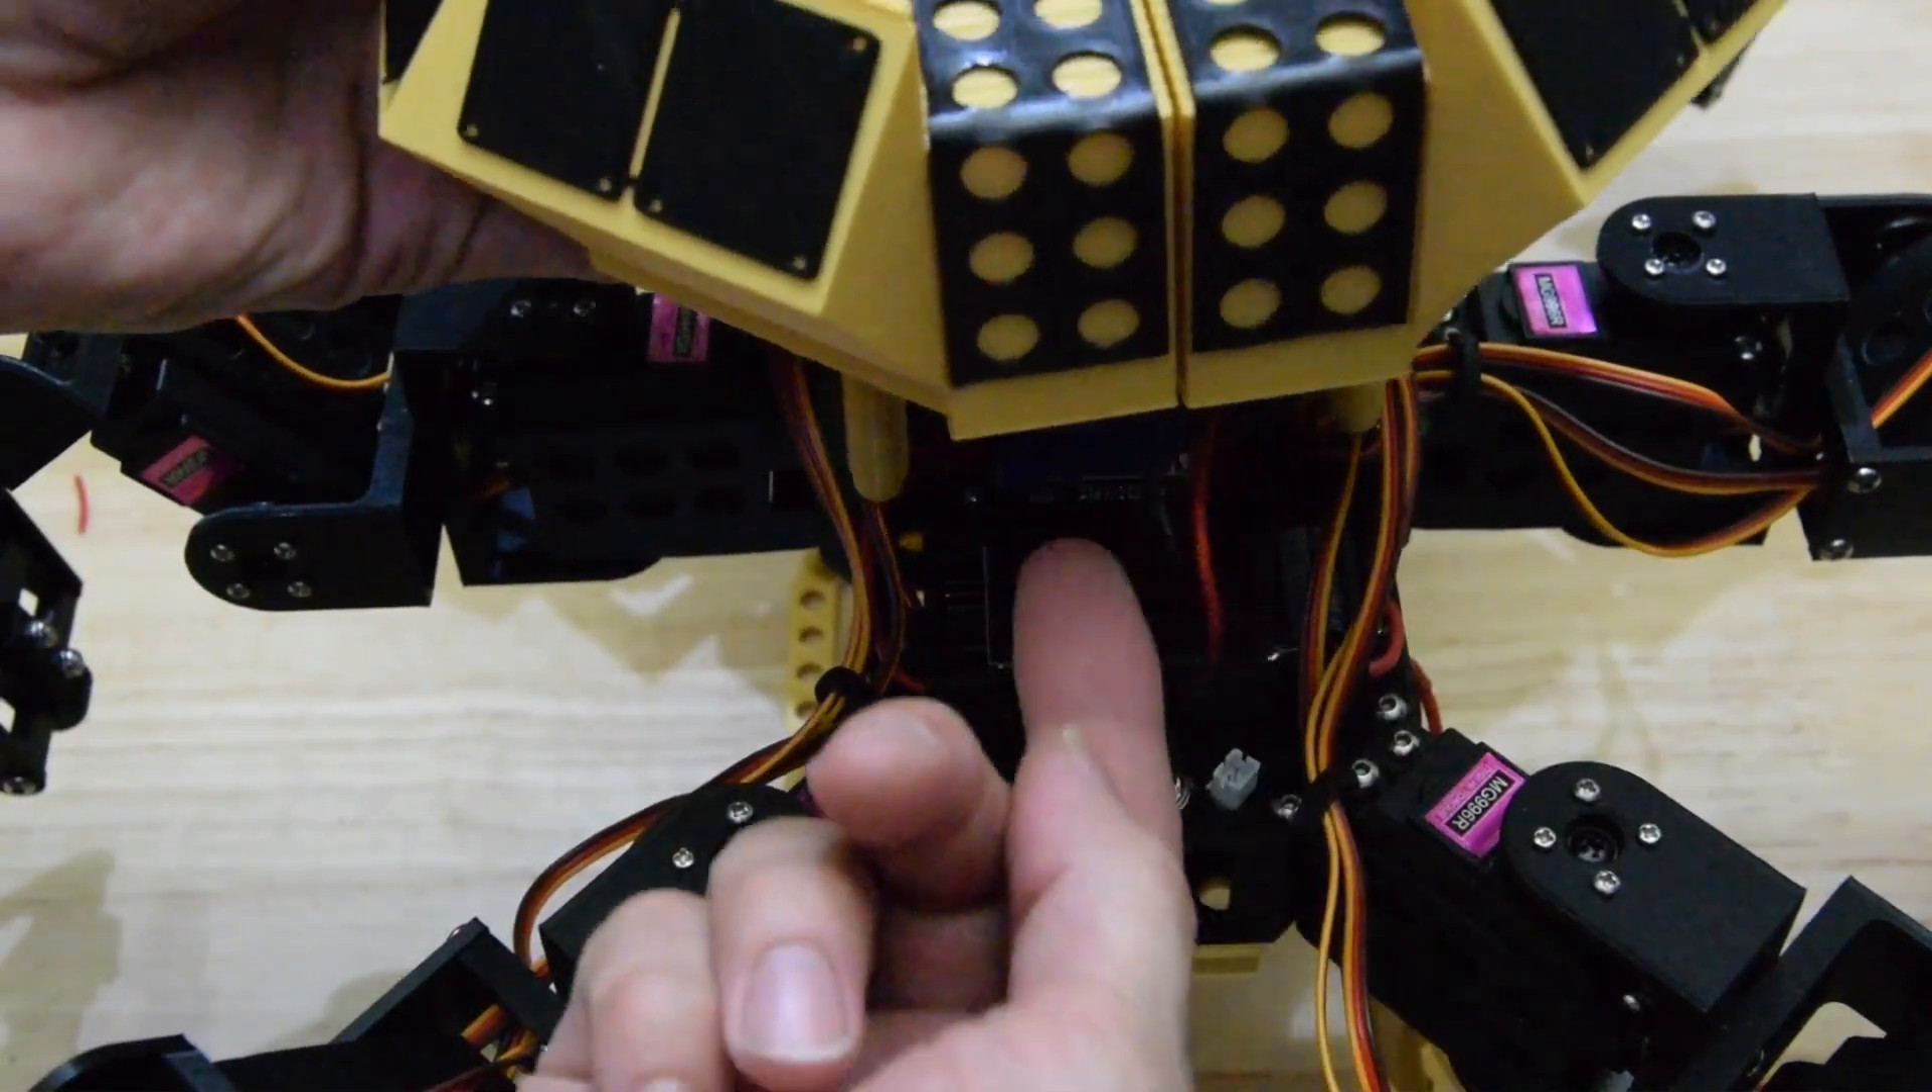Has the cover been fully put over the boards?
No.